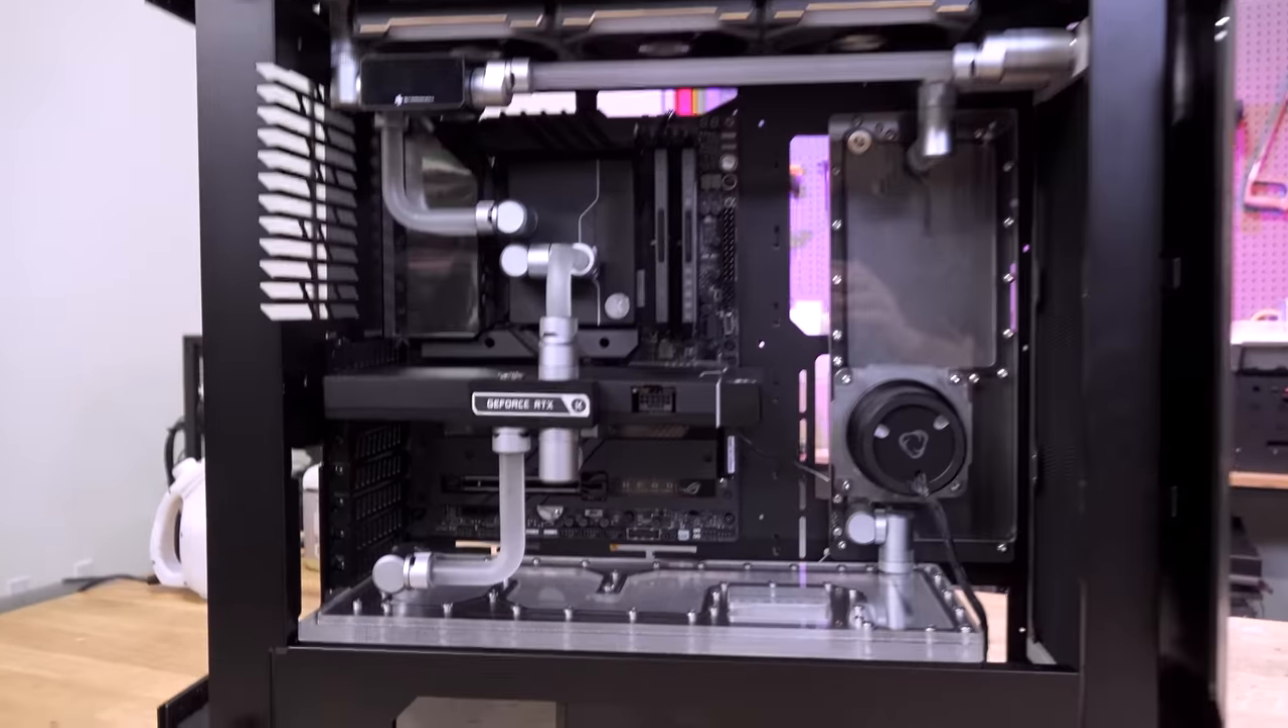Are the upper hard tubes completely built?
Yes.